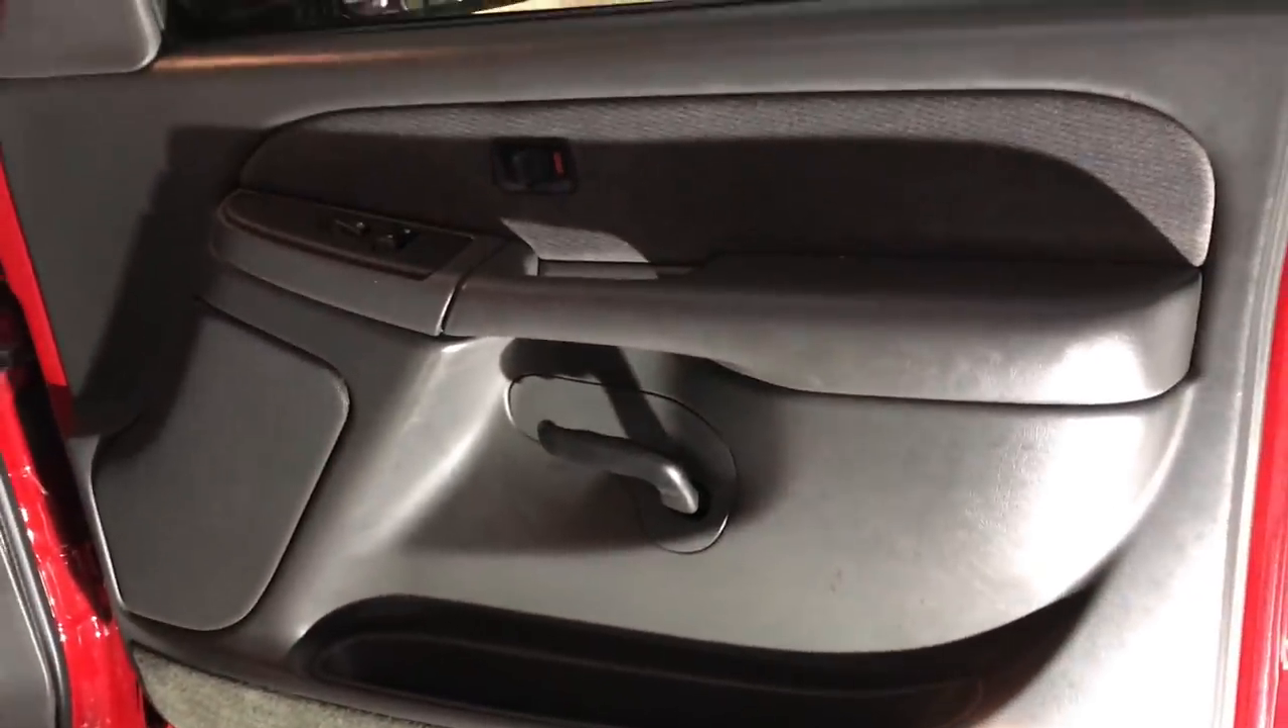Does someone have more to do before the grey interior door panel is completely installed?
No.